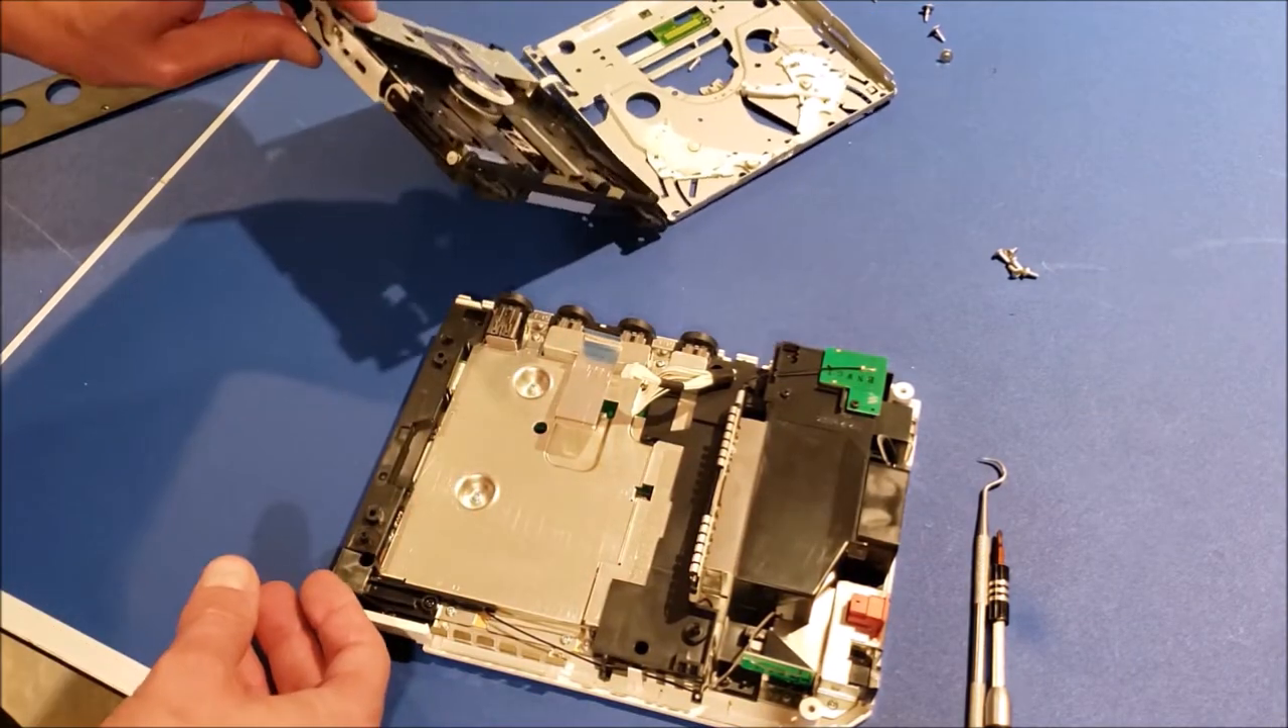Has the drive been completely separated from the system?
Yes.